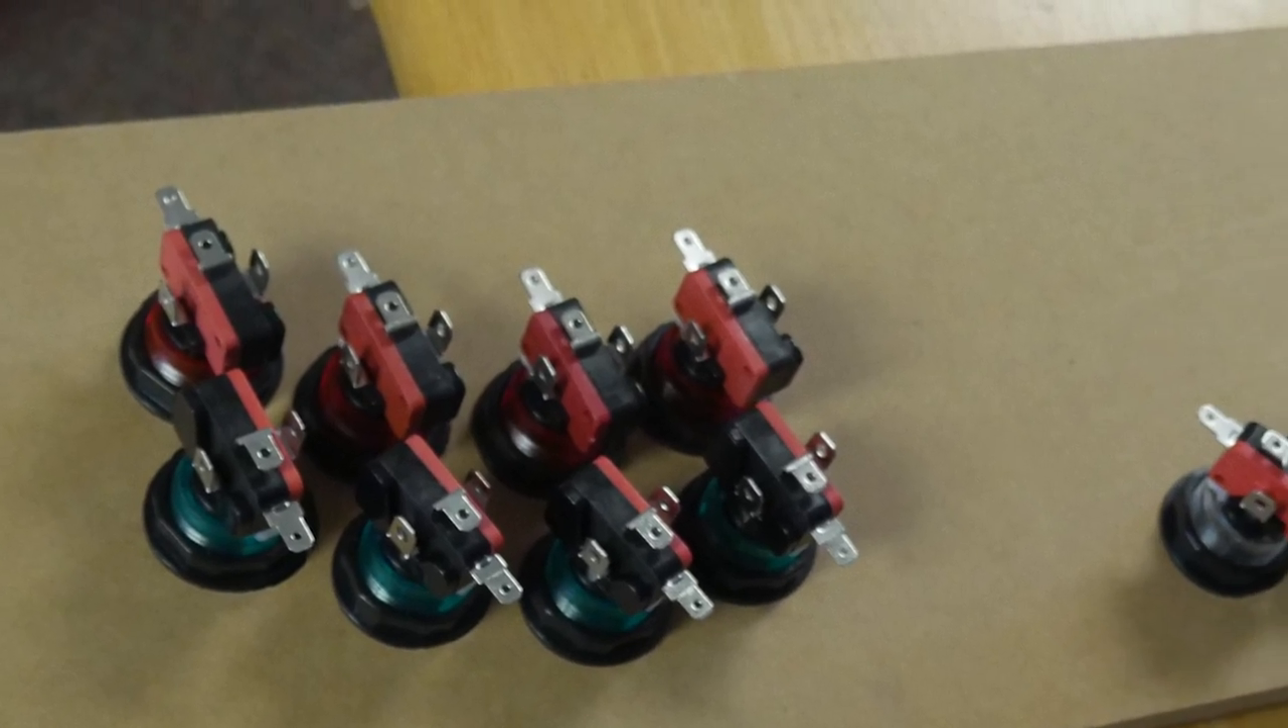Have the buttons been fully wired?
No.